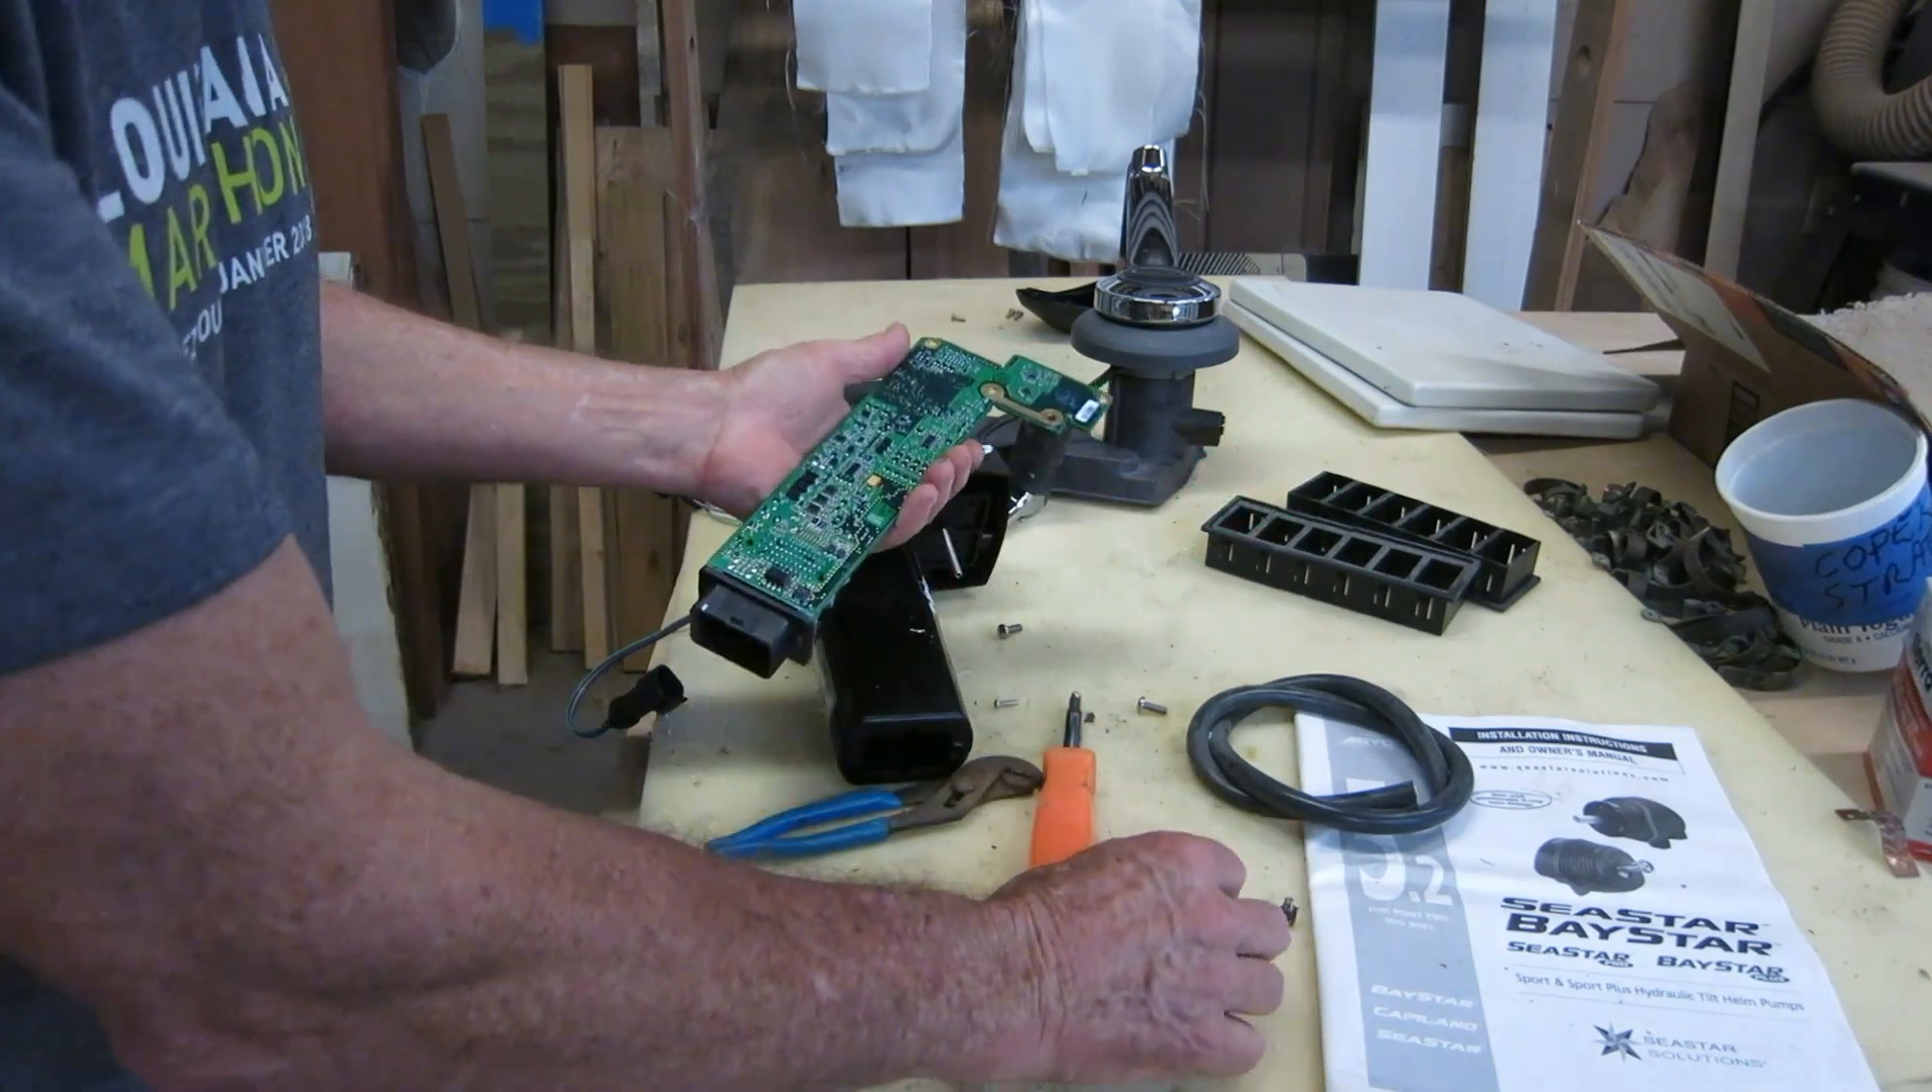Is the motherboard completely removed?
Yes.